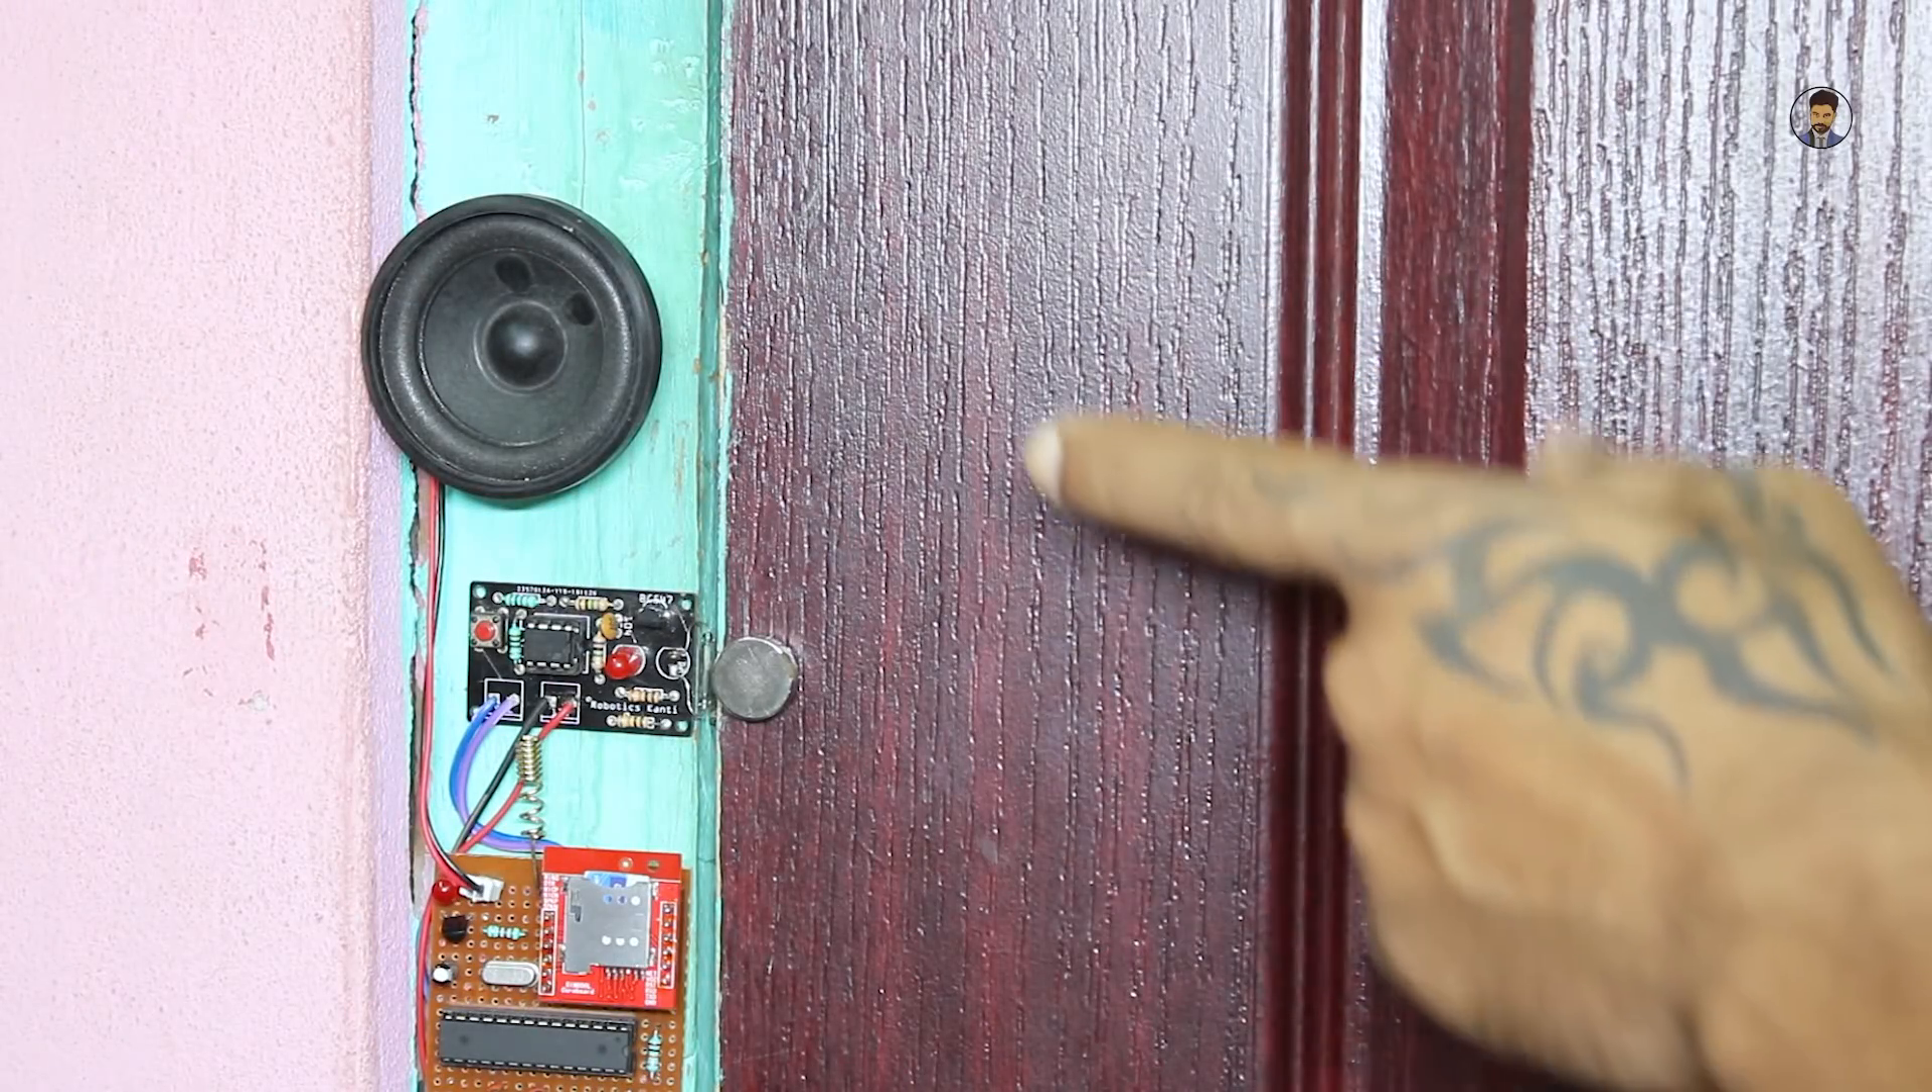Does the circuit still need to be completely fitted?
No.